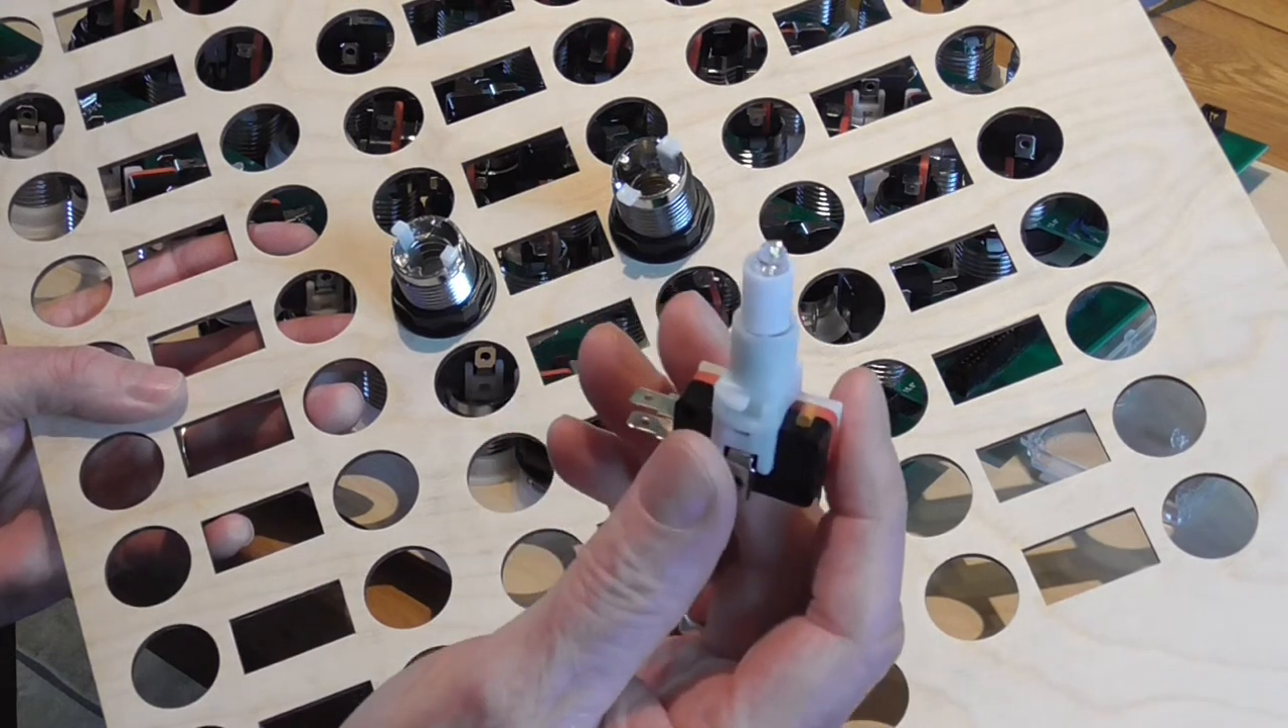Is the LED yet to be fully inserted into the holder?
No.